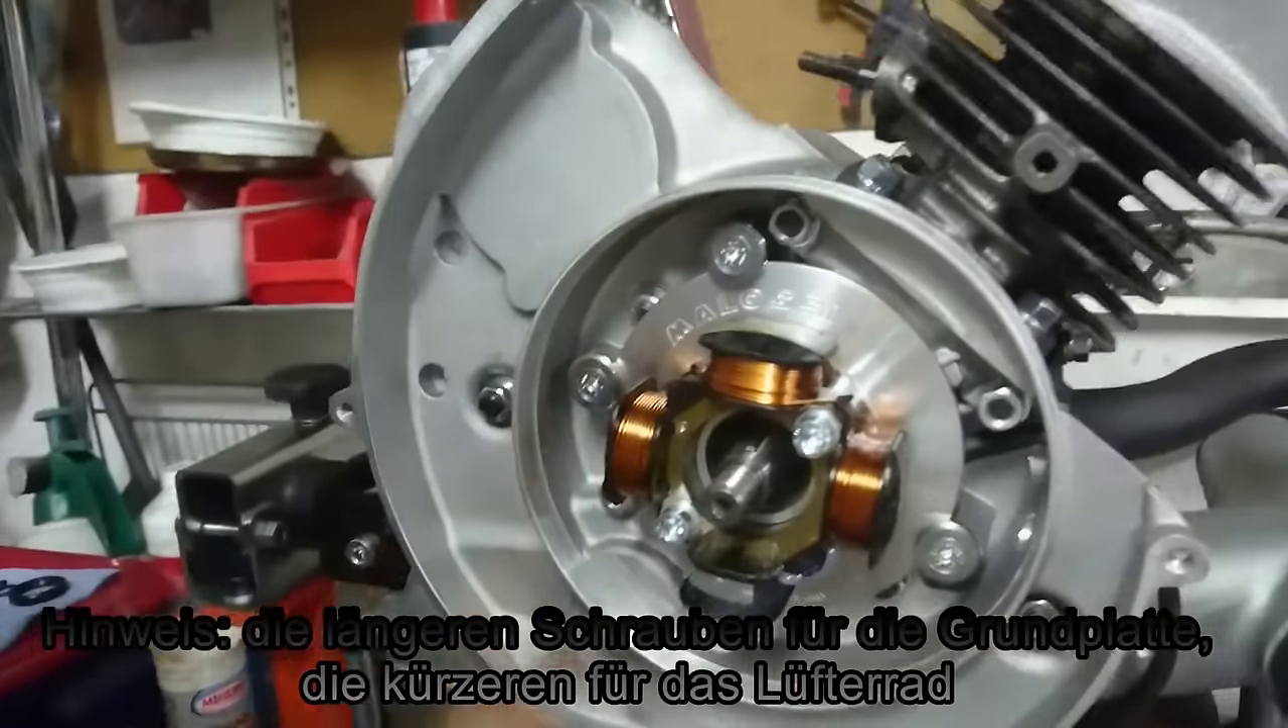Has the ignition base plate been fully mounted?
Yes.